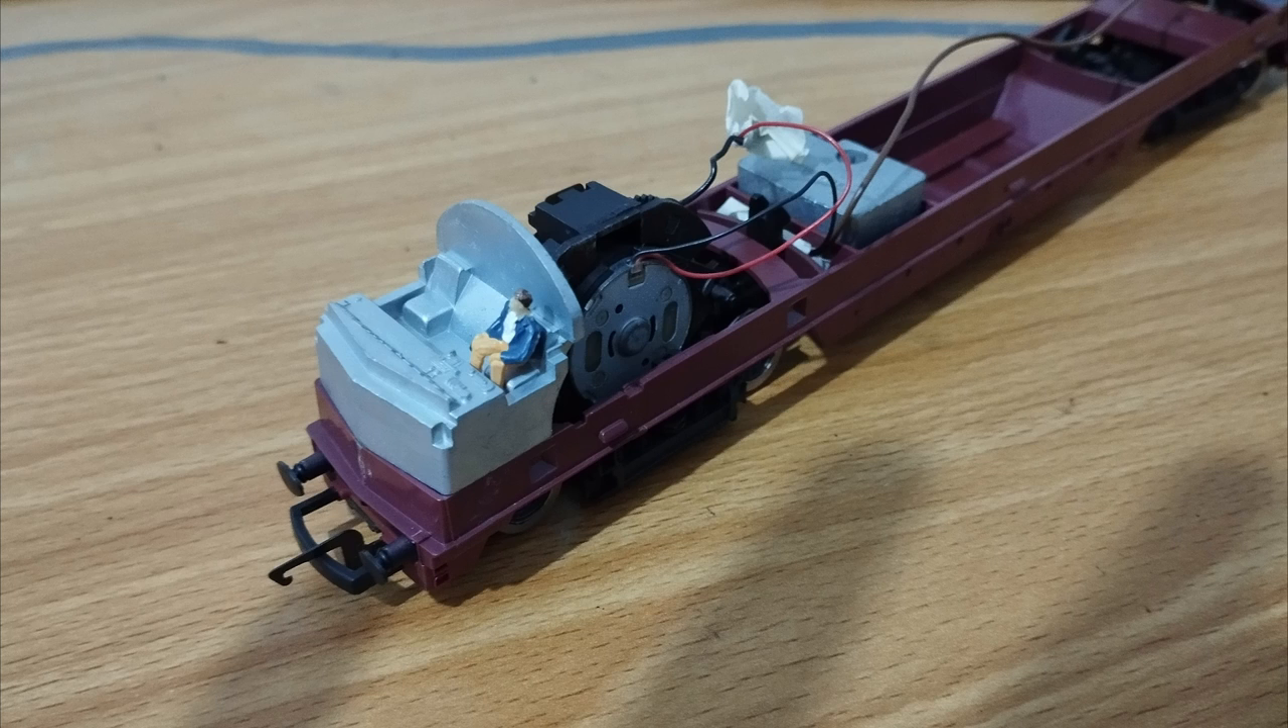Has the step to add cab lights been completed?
No.